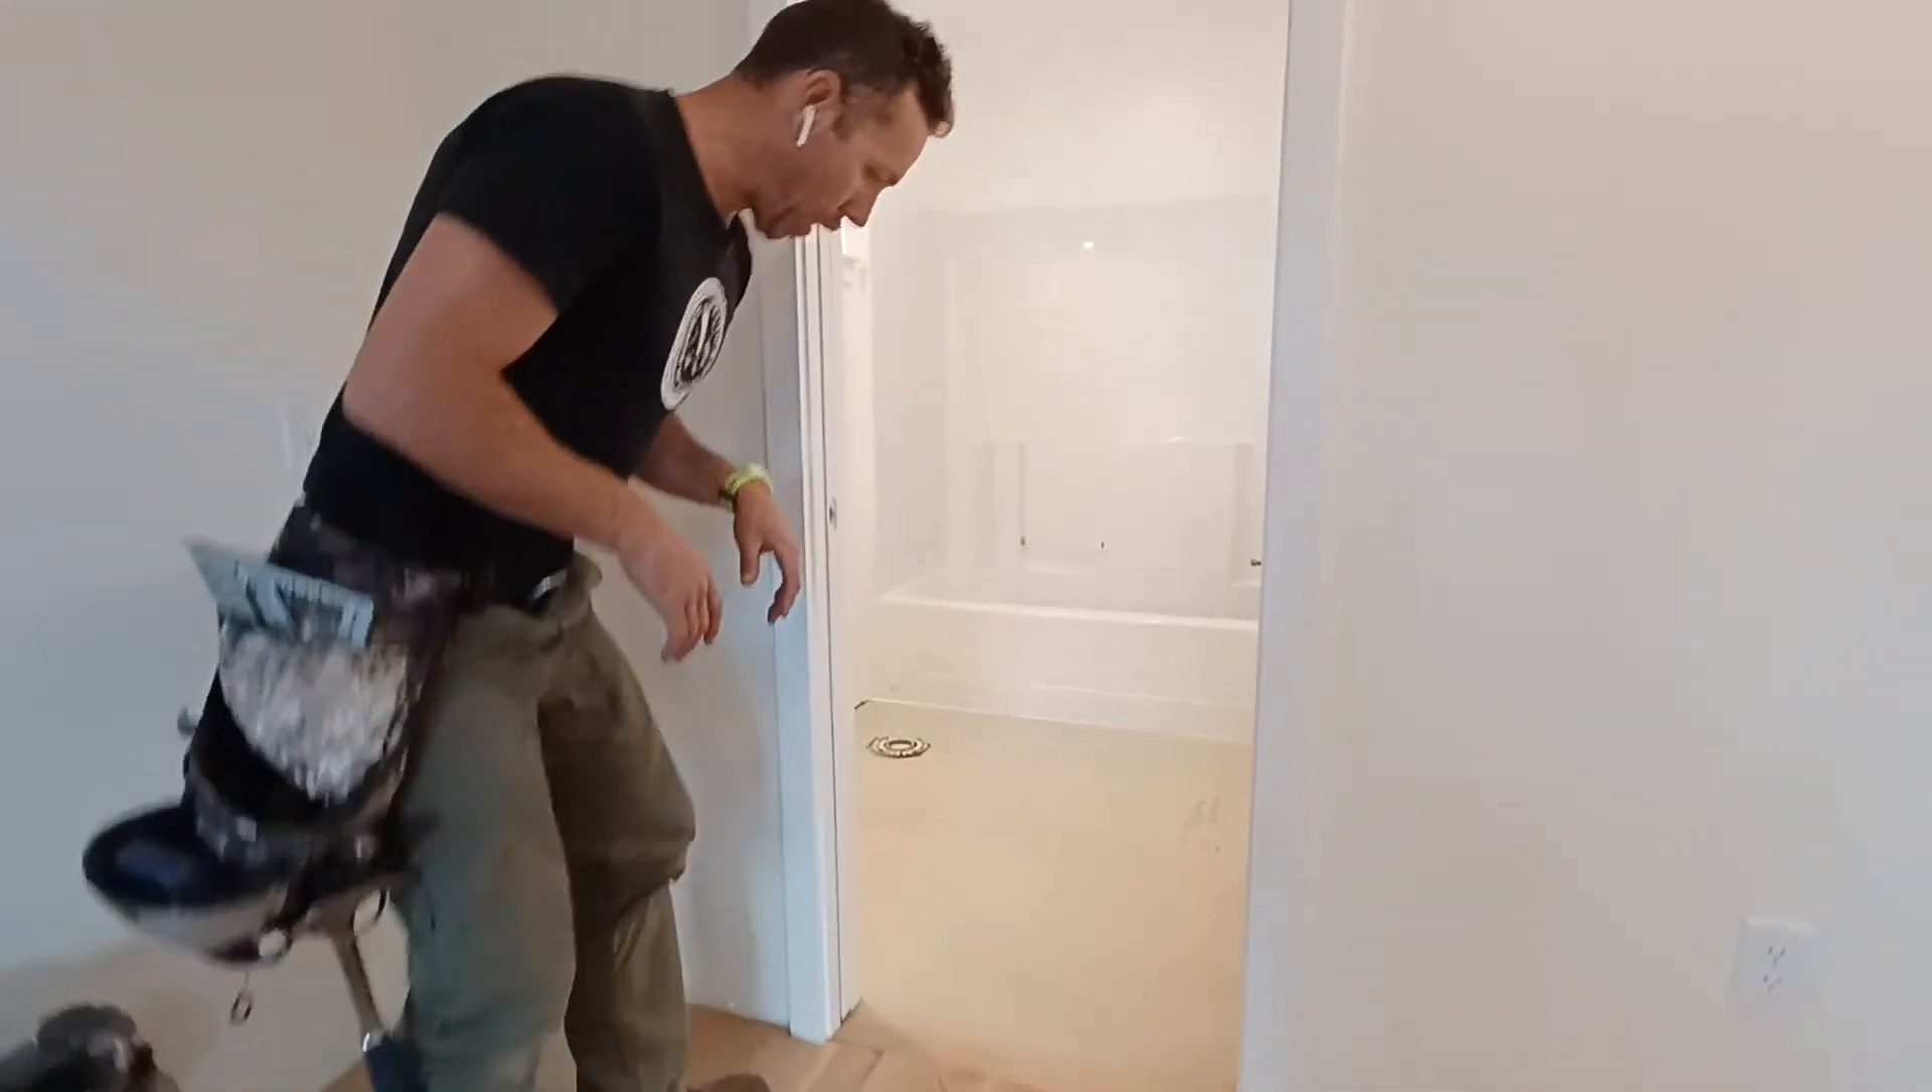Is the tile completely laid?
No.